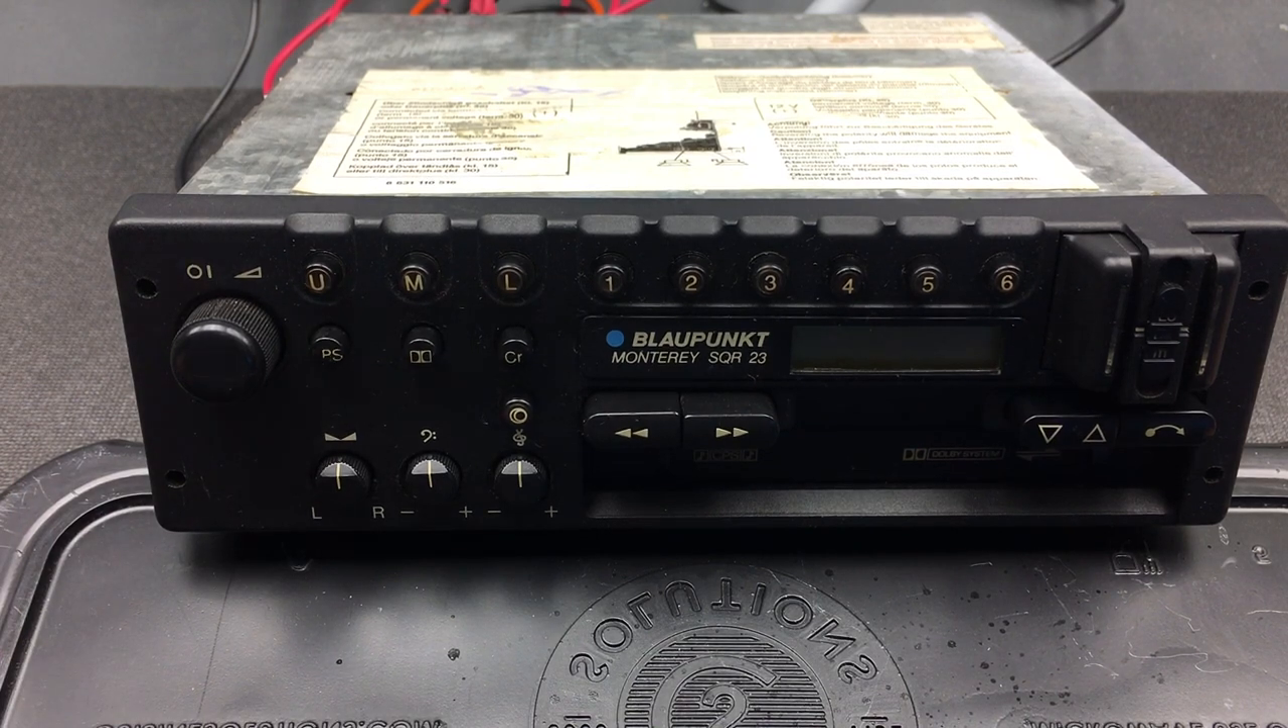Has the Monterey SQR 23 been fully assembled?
Yes.